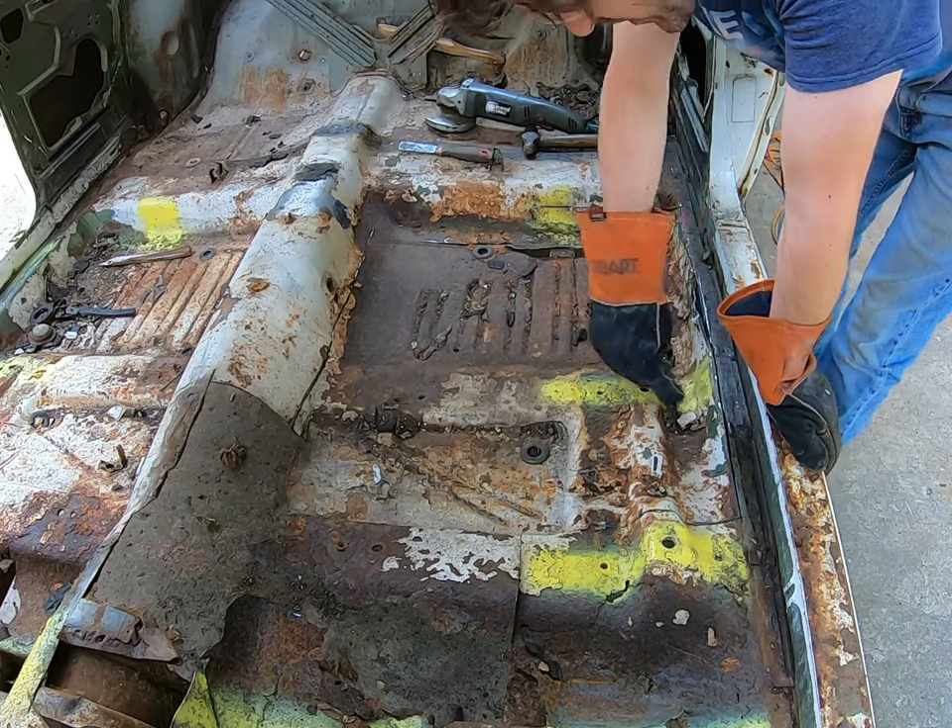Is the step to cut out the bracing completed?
No.